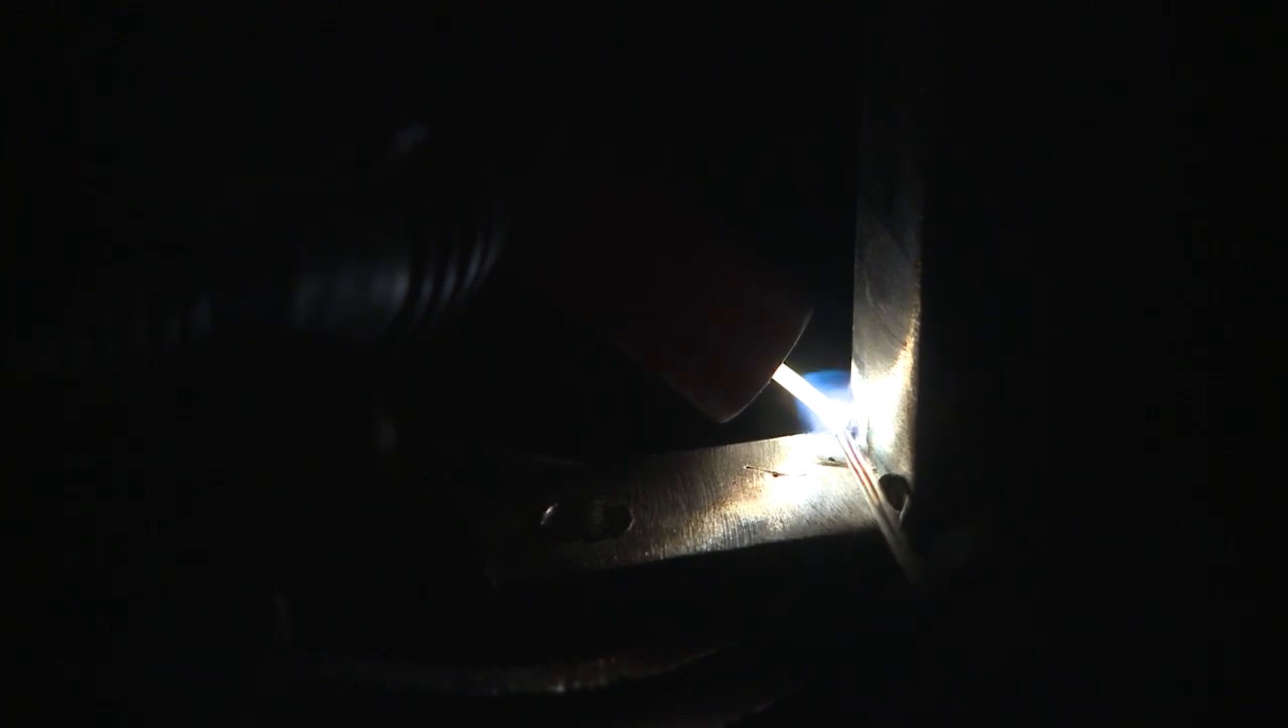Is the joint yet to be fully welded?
Yes.